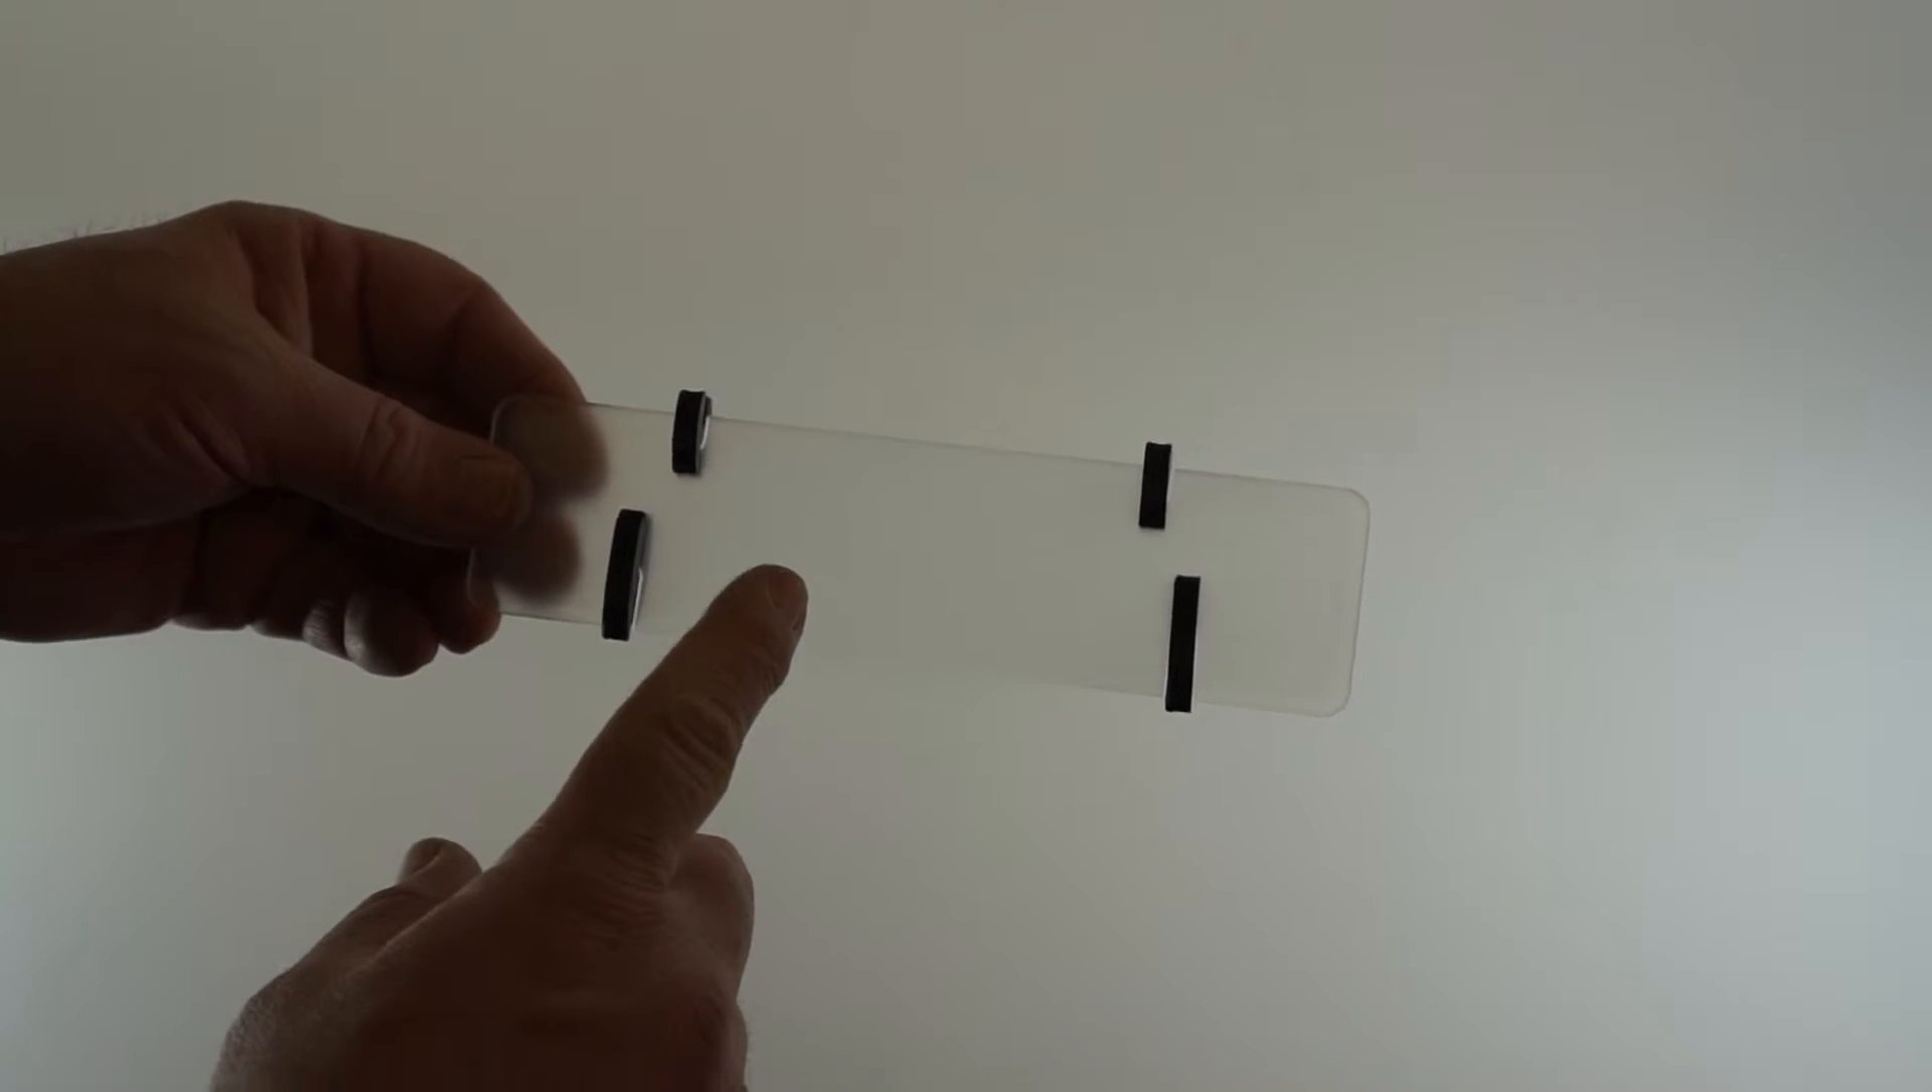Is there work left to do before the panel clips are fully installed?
No.